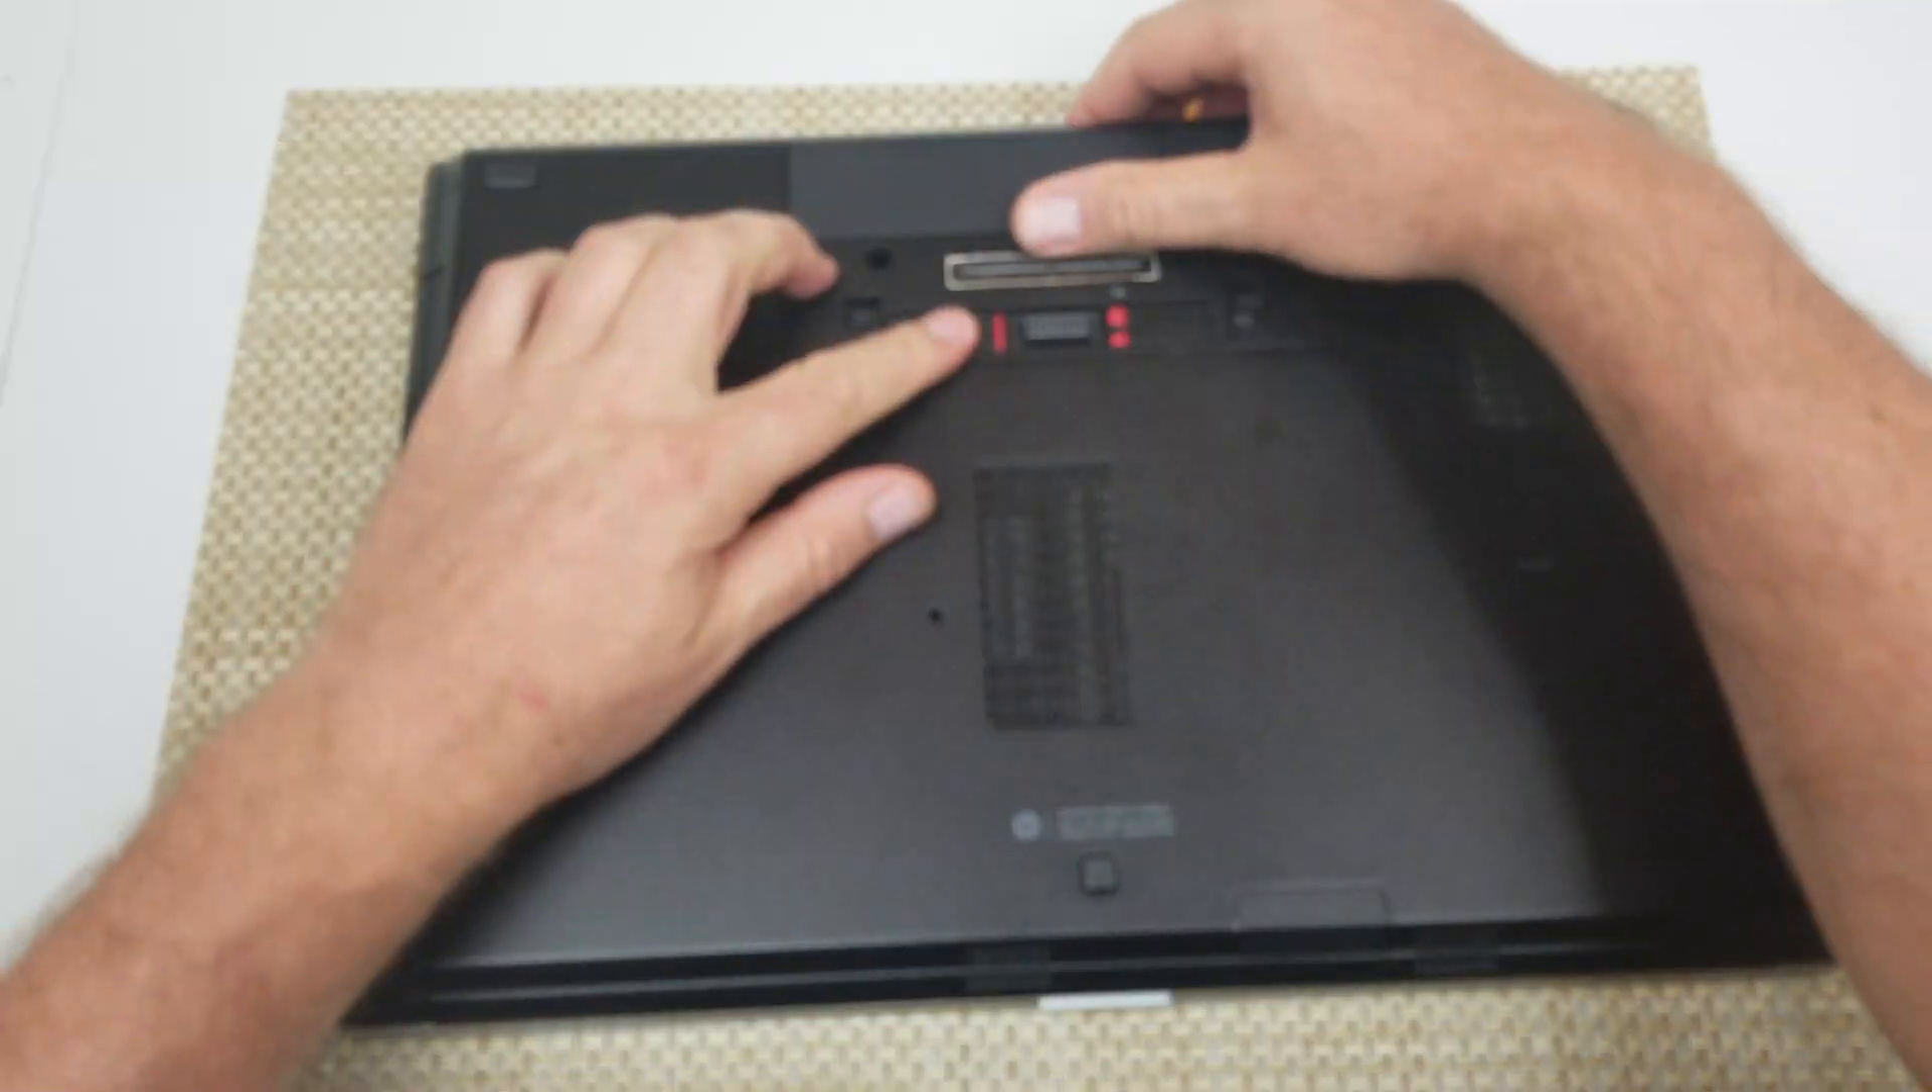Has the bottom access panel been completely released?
No.